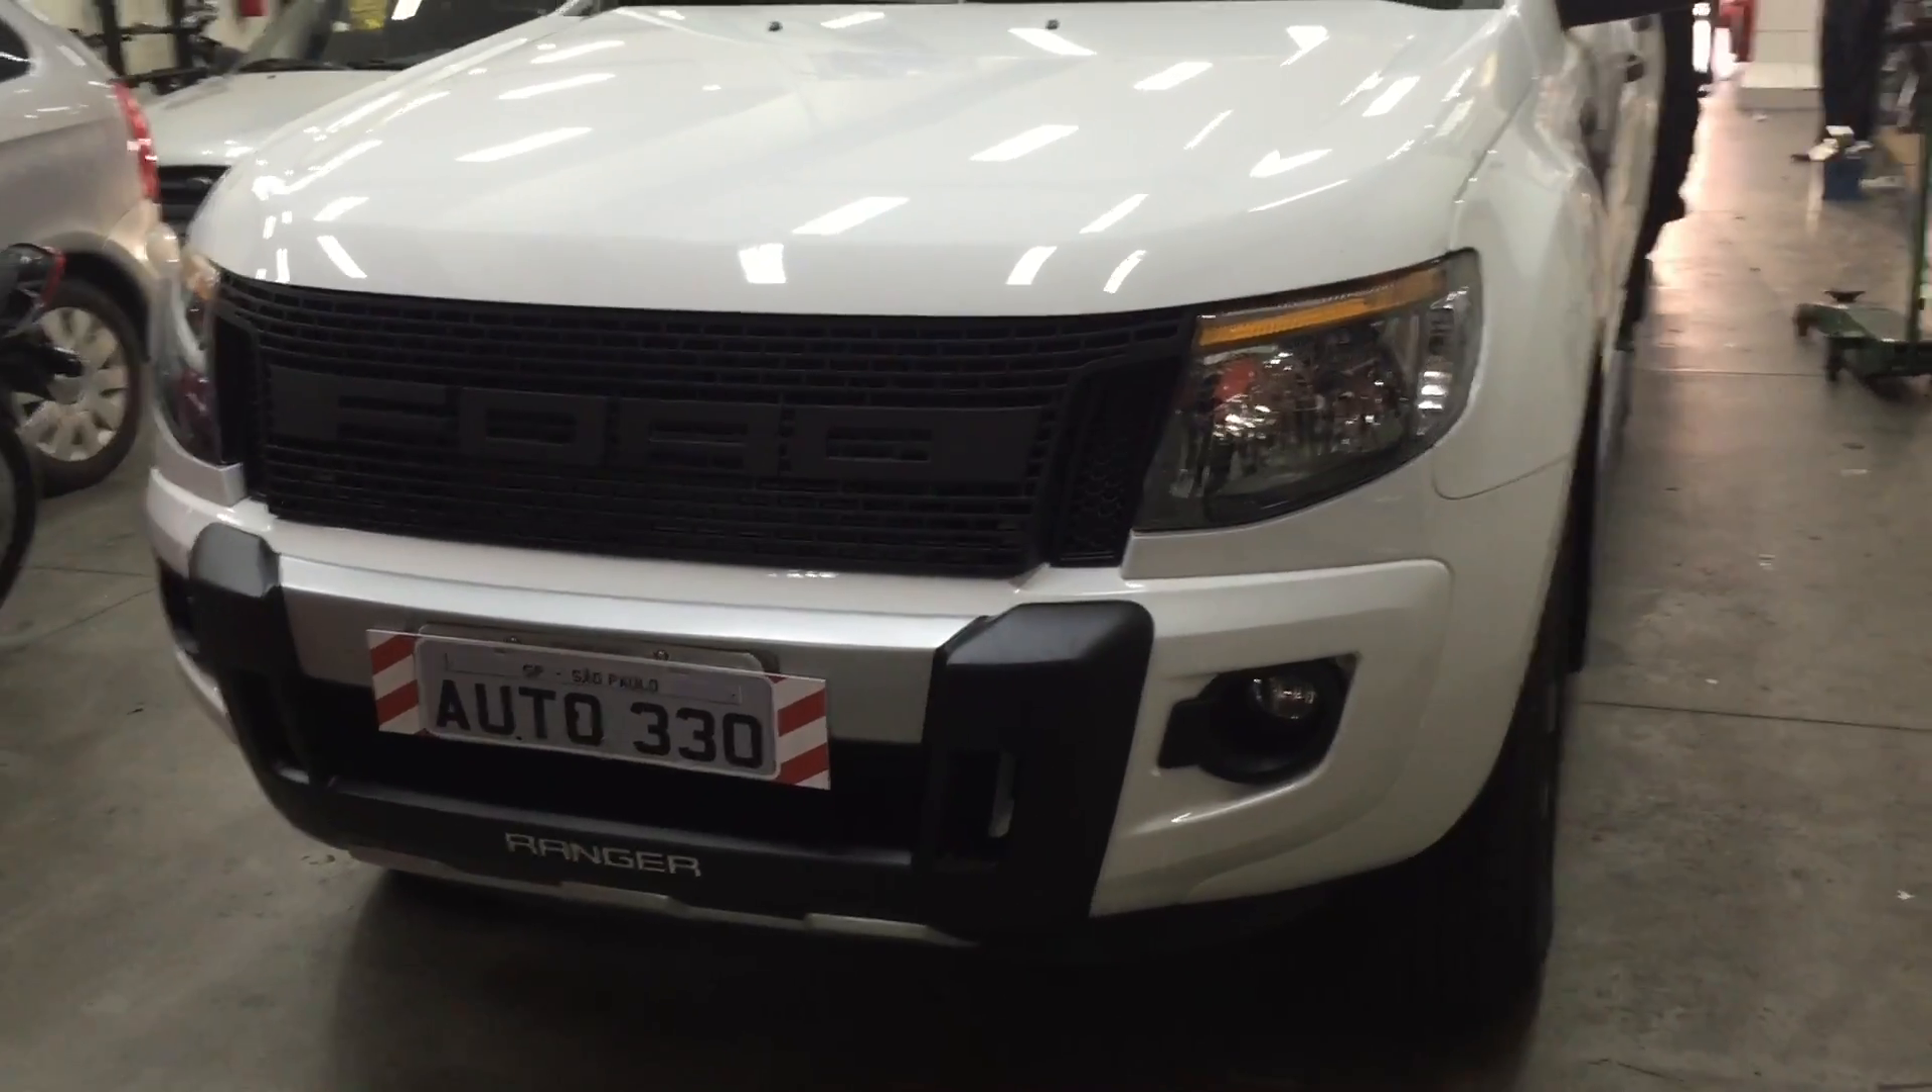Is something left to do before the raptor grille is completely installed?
No.